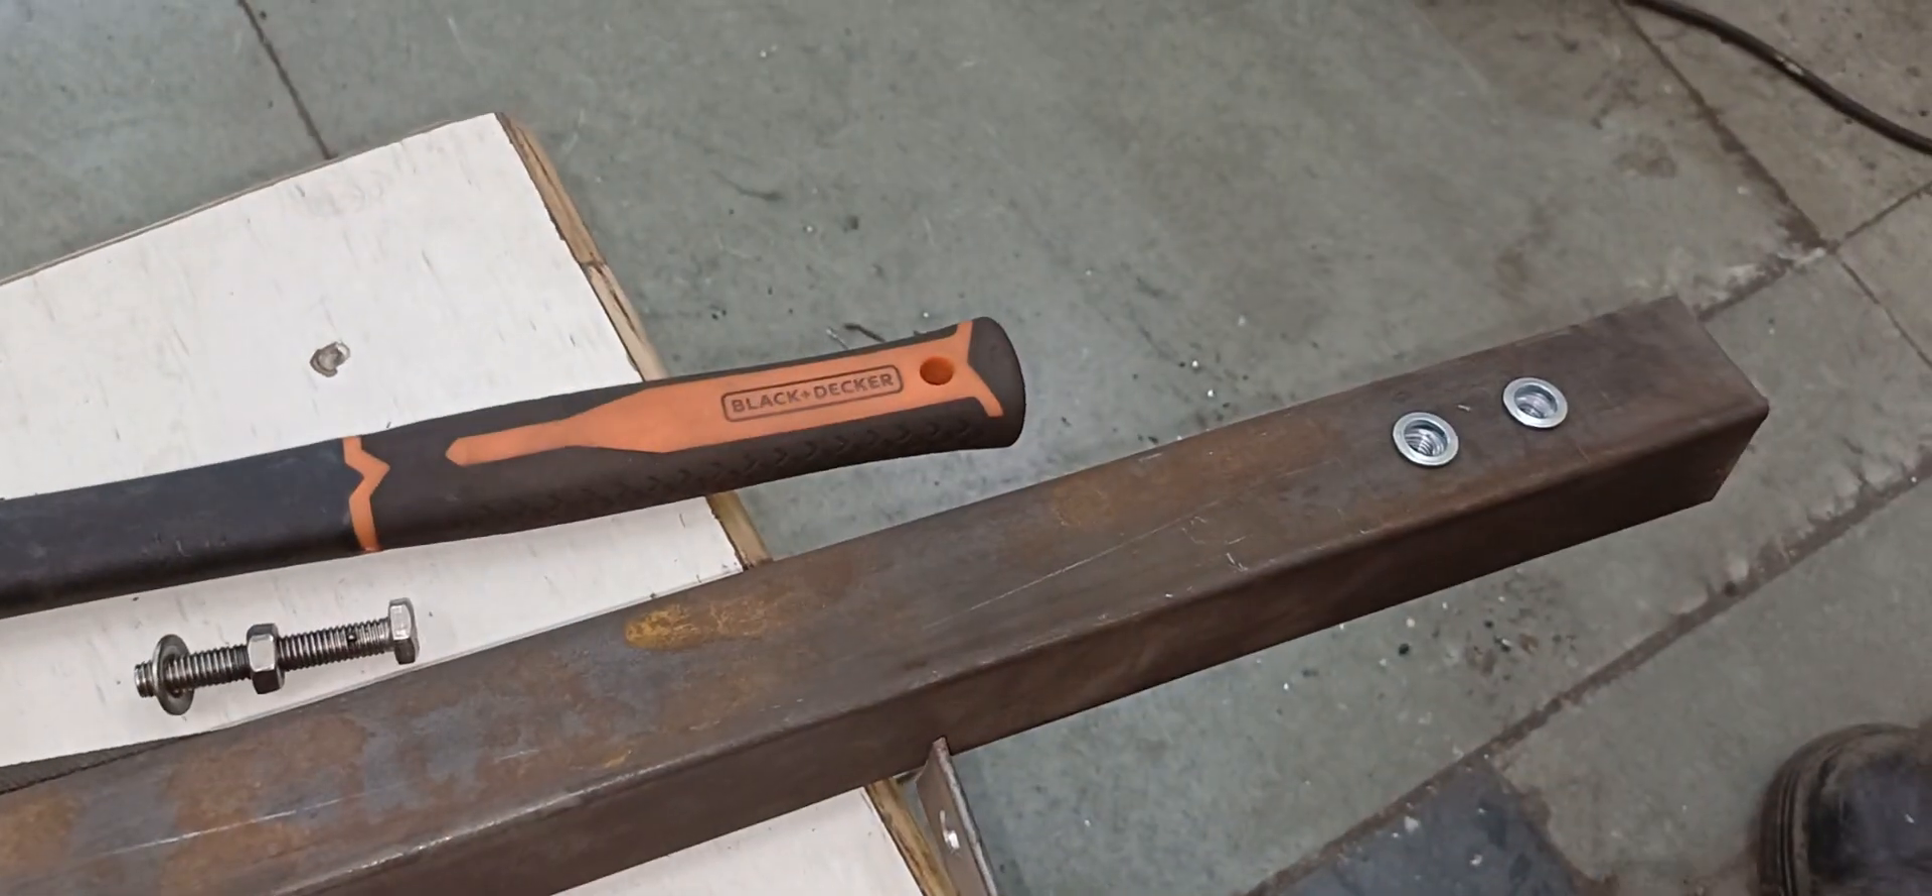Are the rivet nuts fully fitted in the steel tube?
Yes.